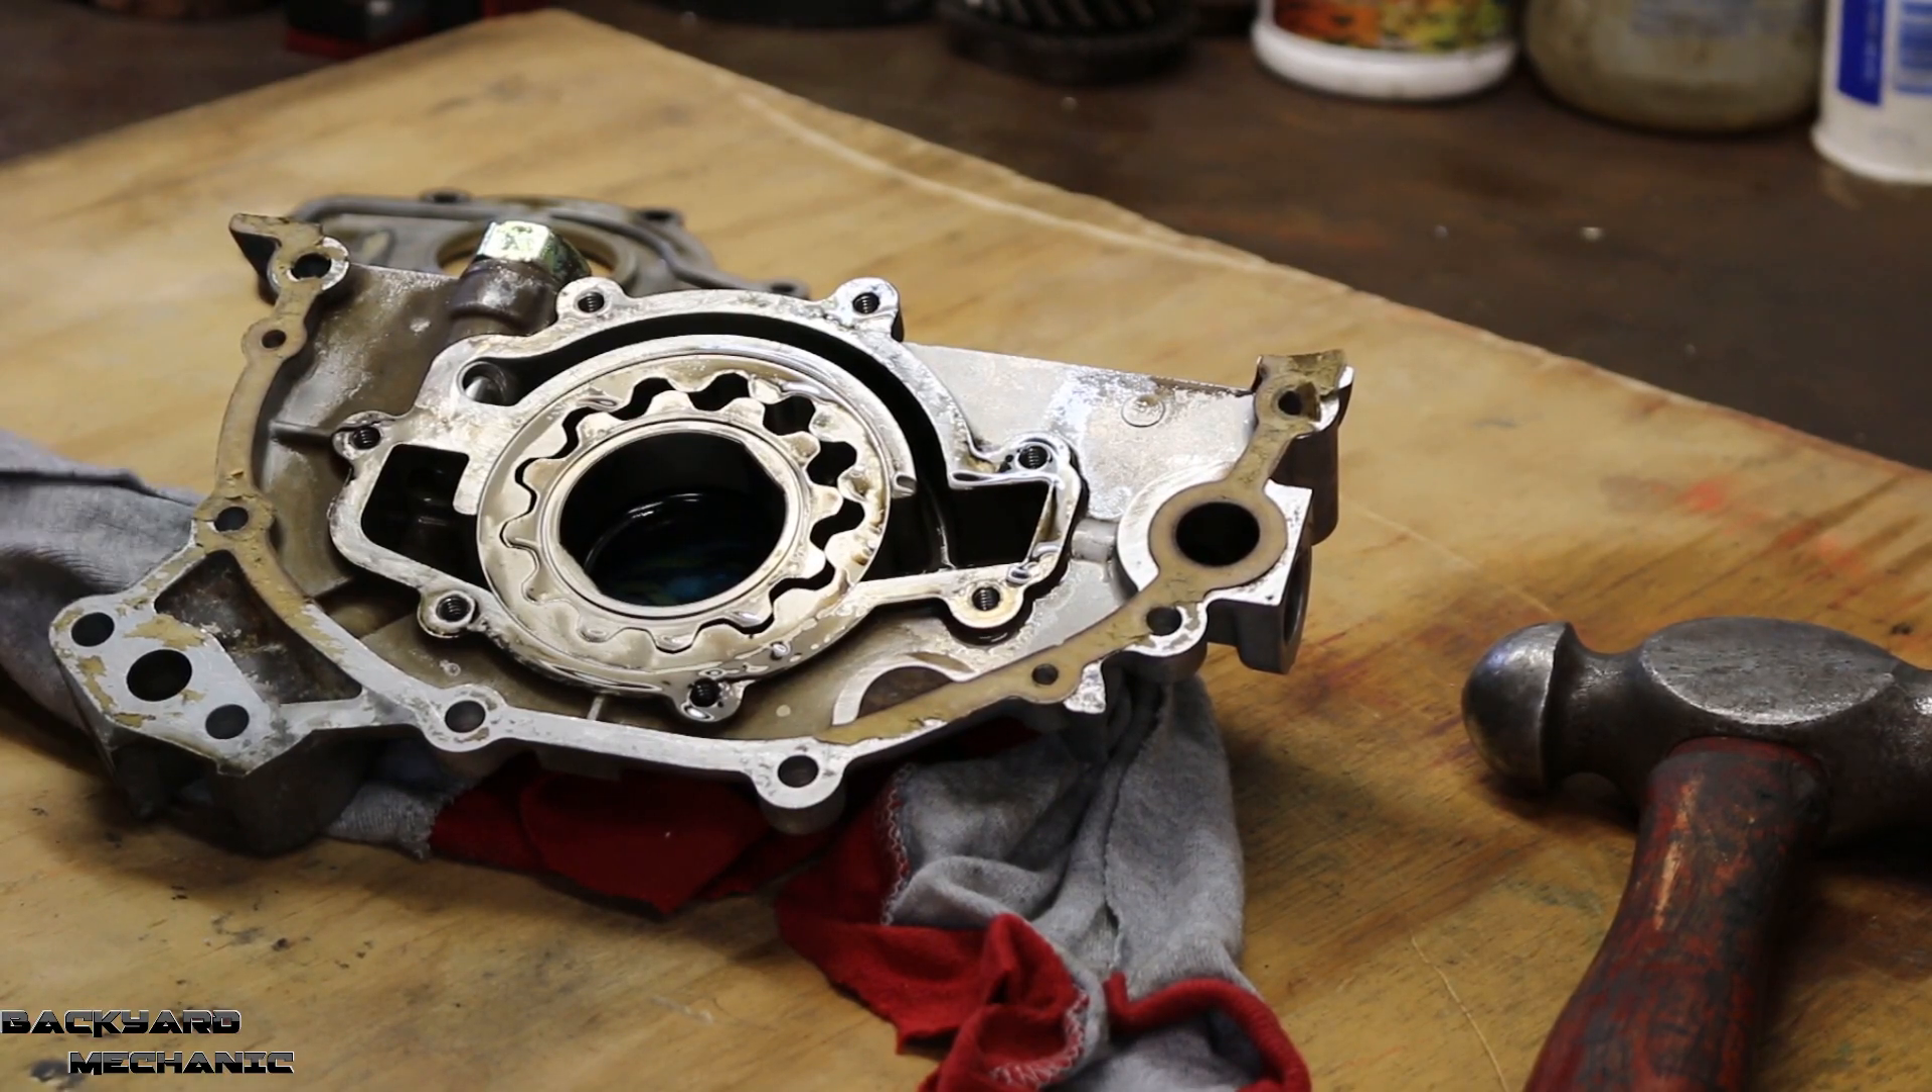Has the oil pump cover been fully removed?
Yes.